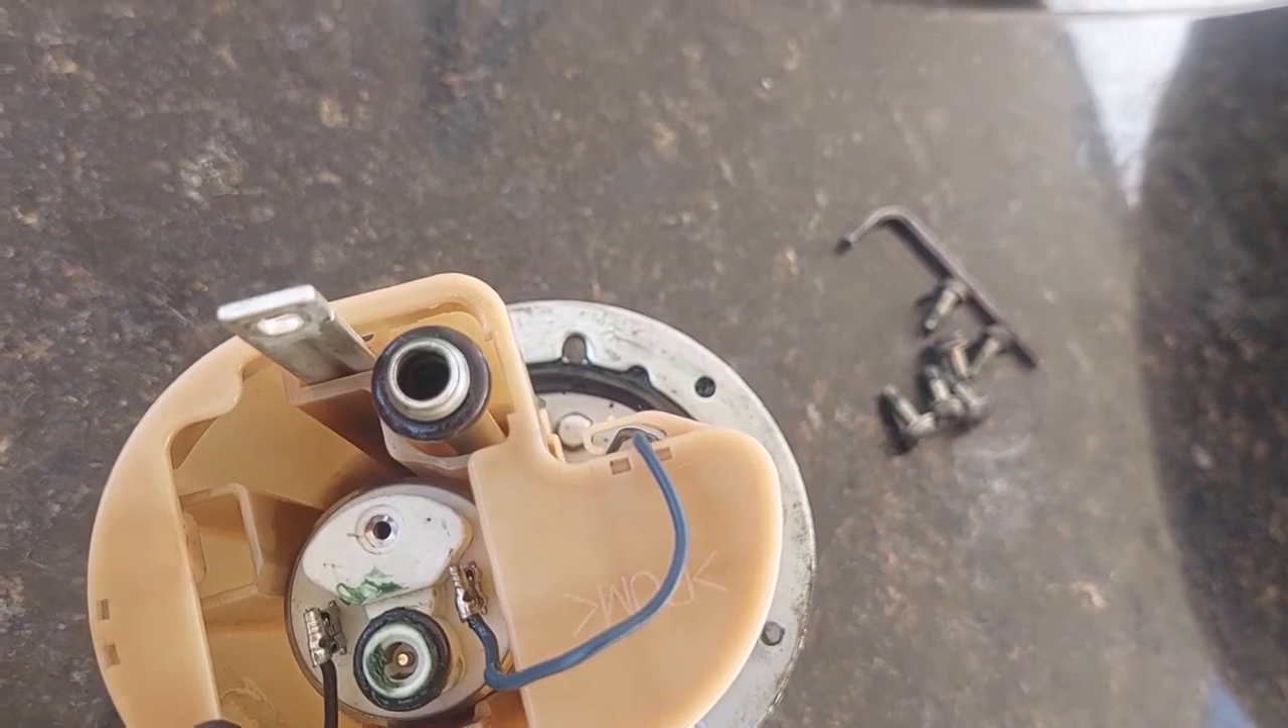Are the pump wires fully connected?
Yes.